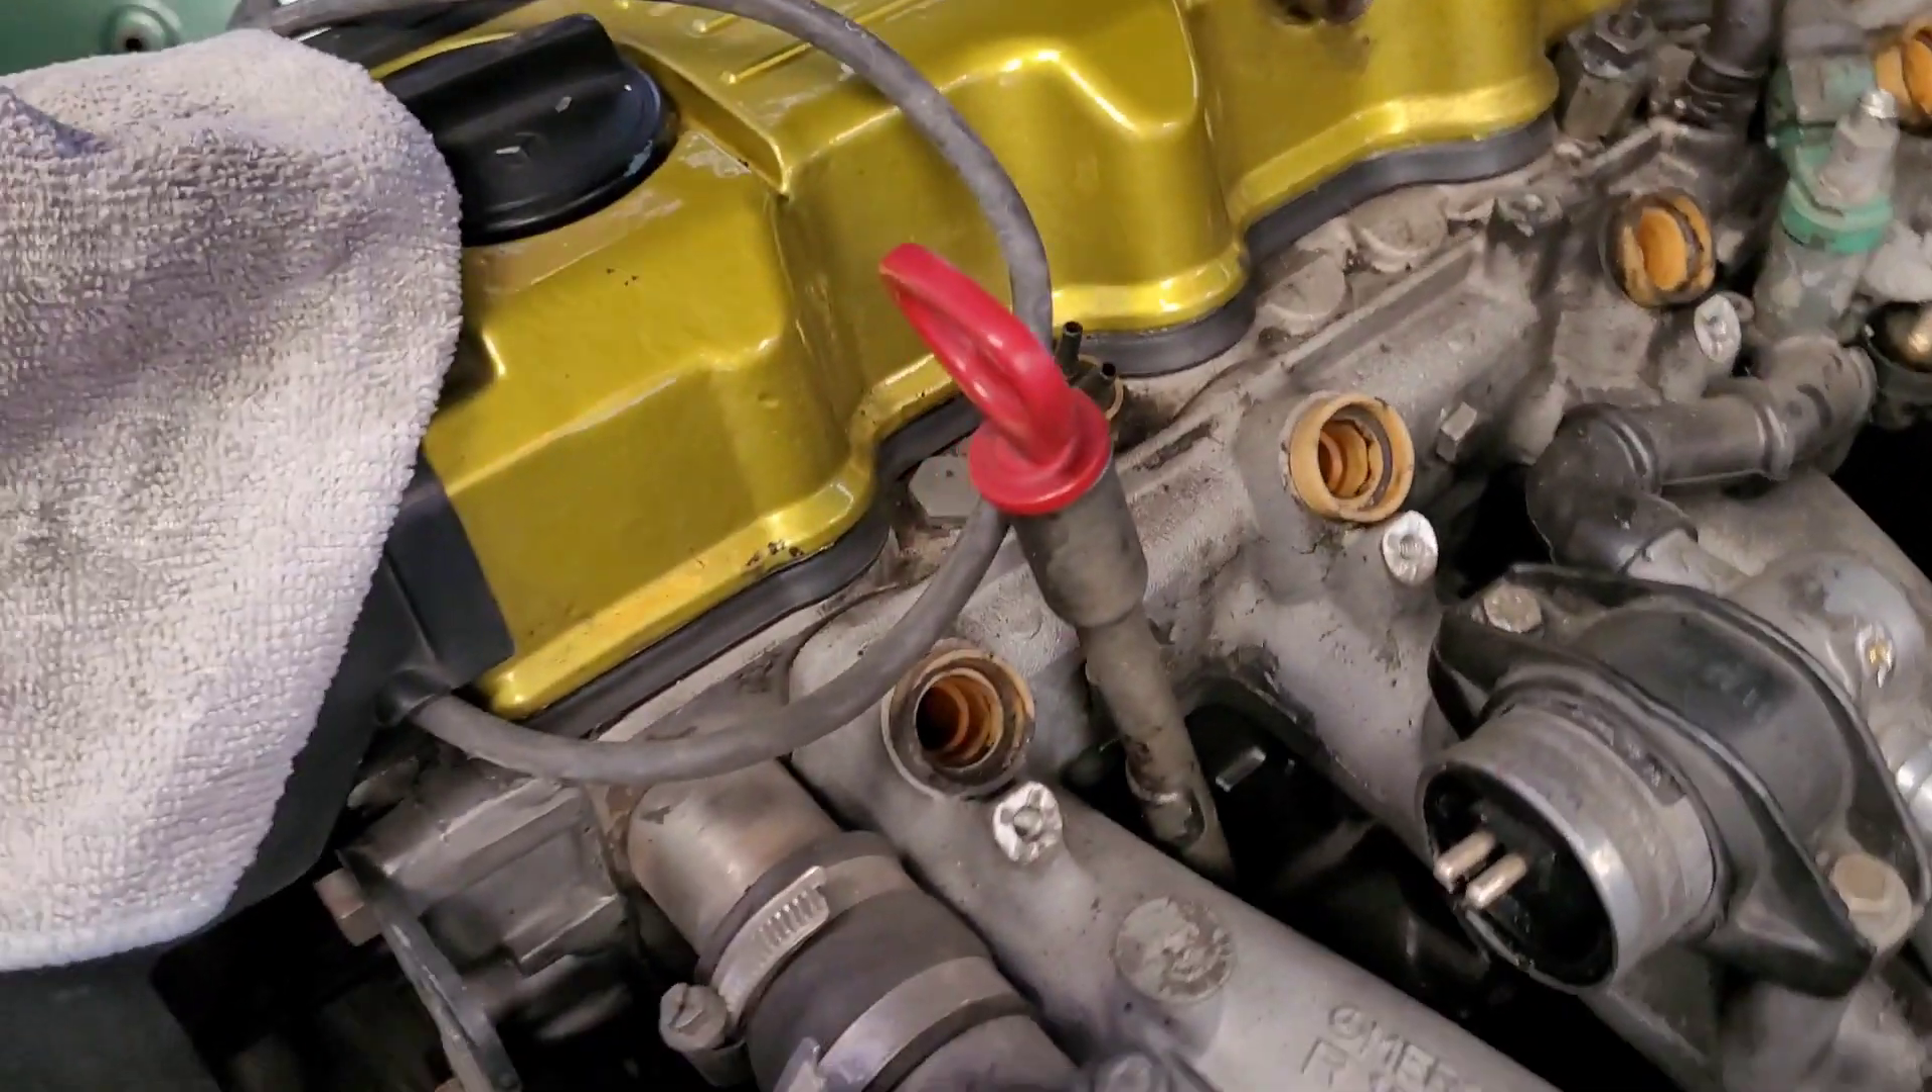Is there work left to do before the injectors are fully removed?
No.